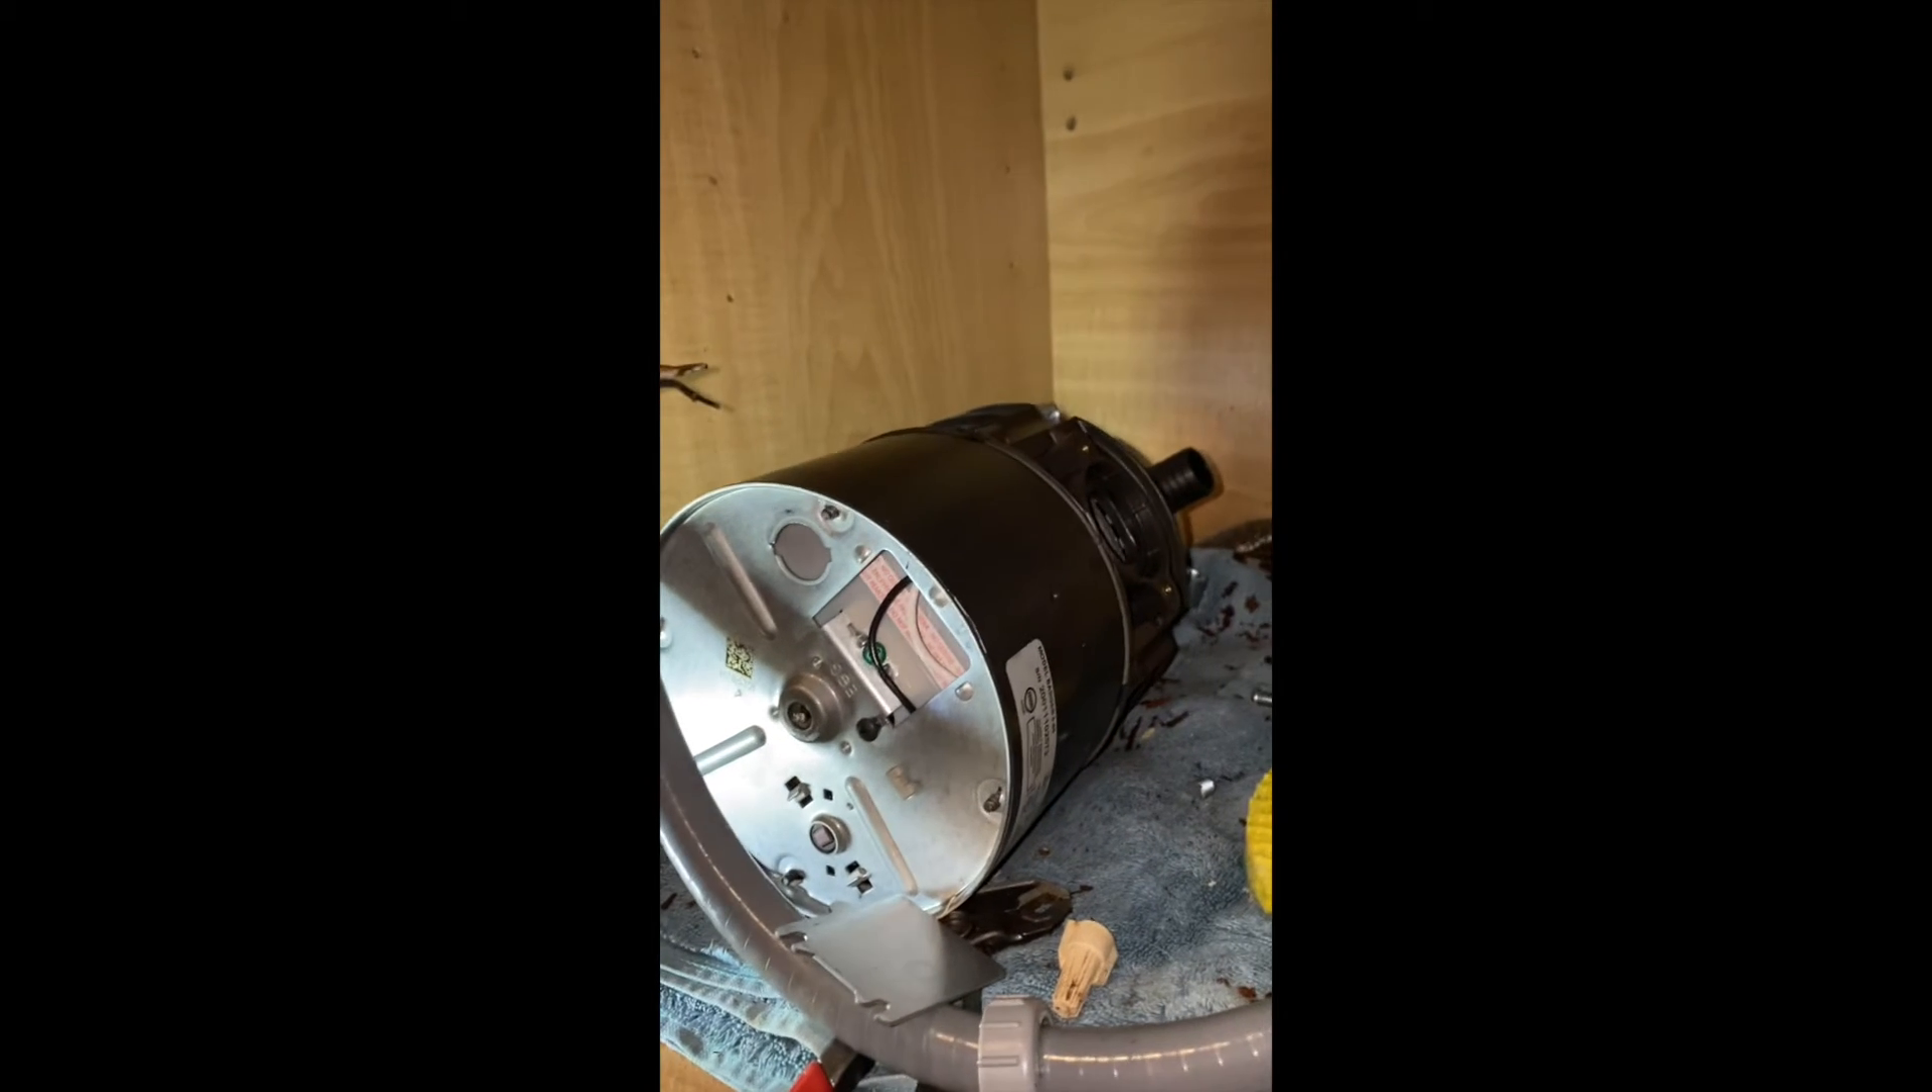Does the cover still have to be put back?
Yes.